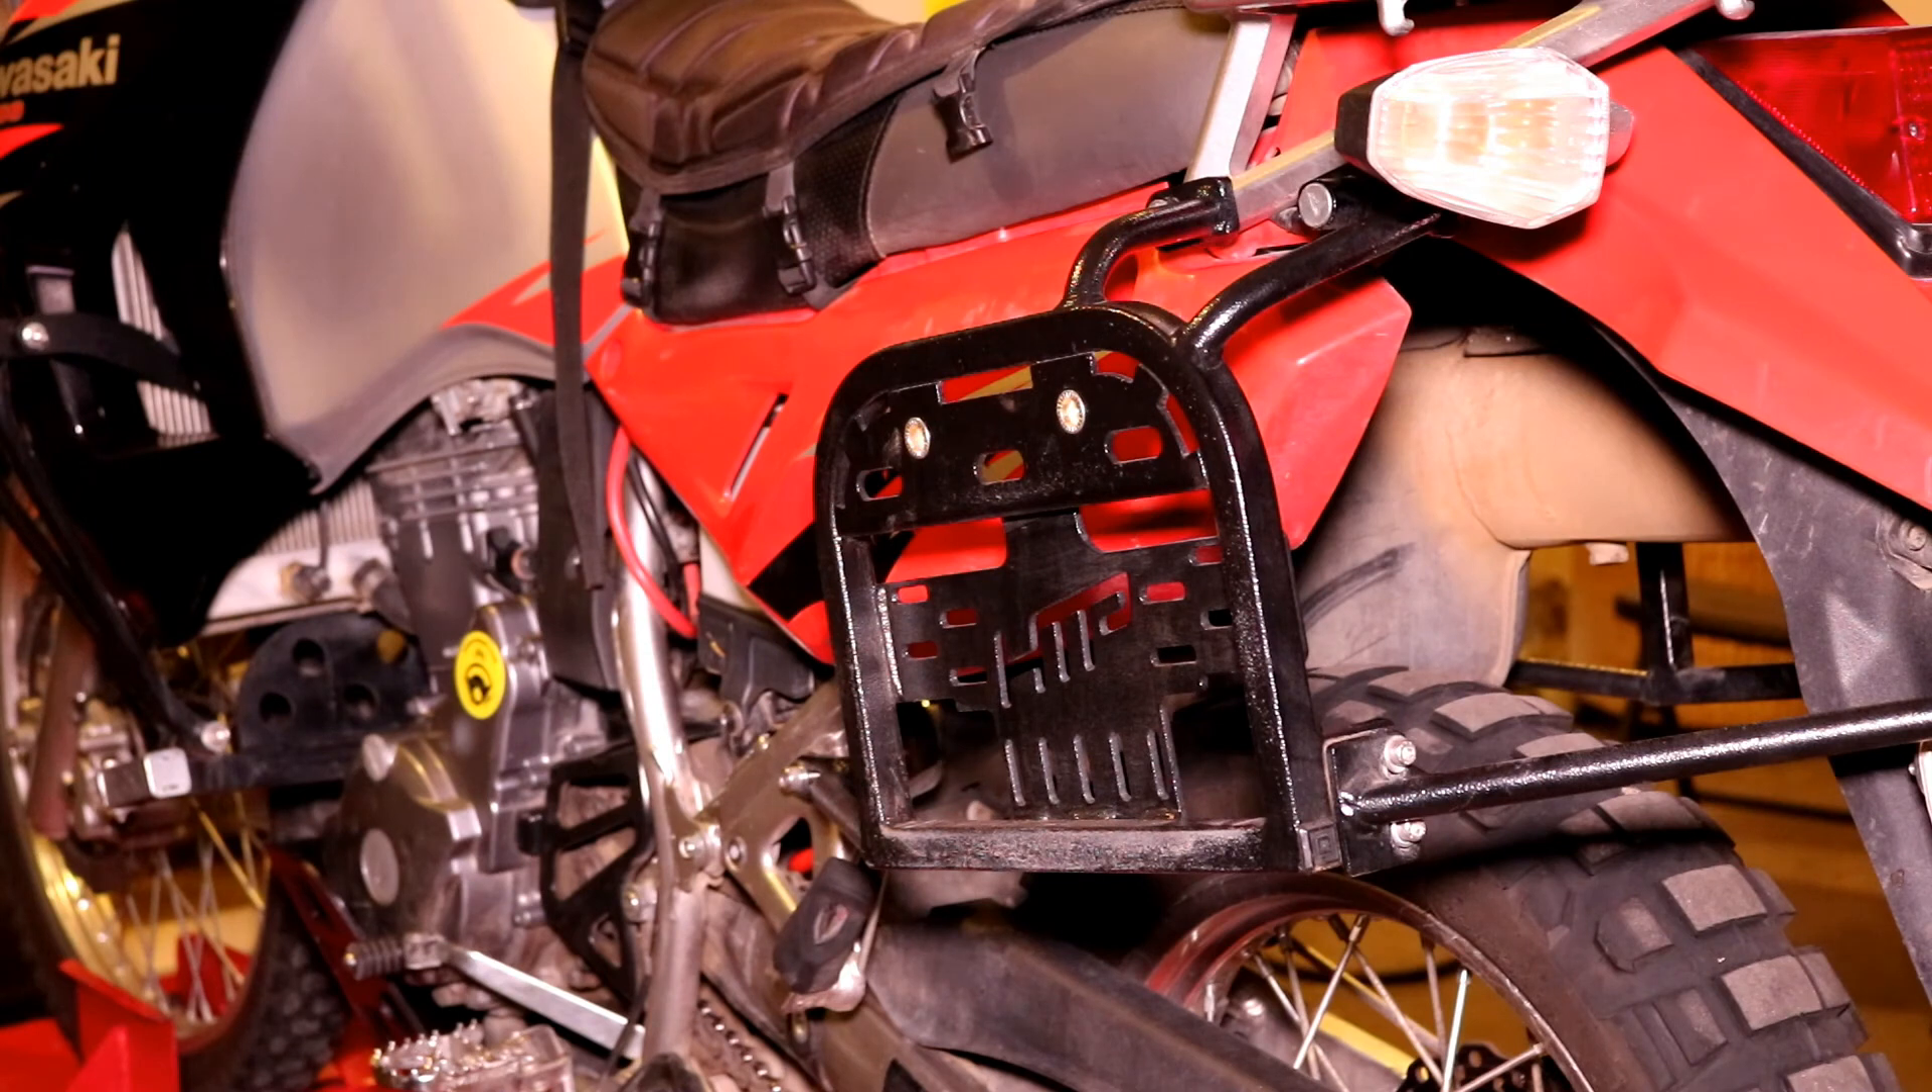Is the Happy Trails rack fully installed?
Yes.